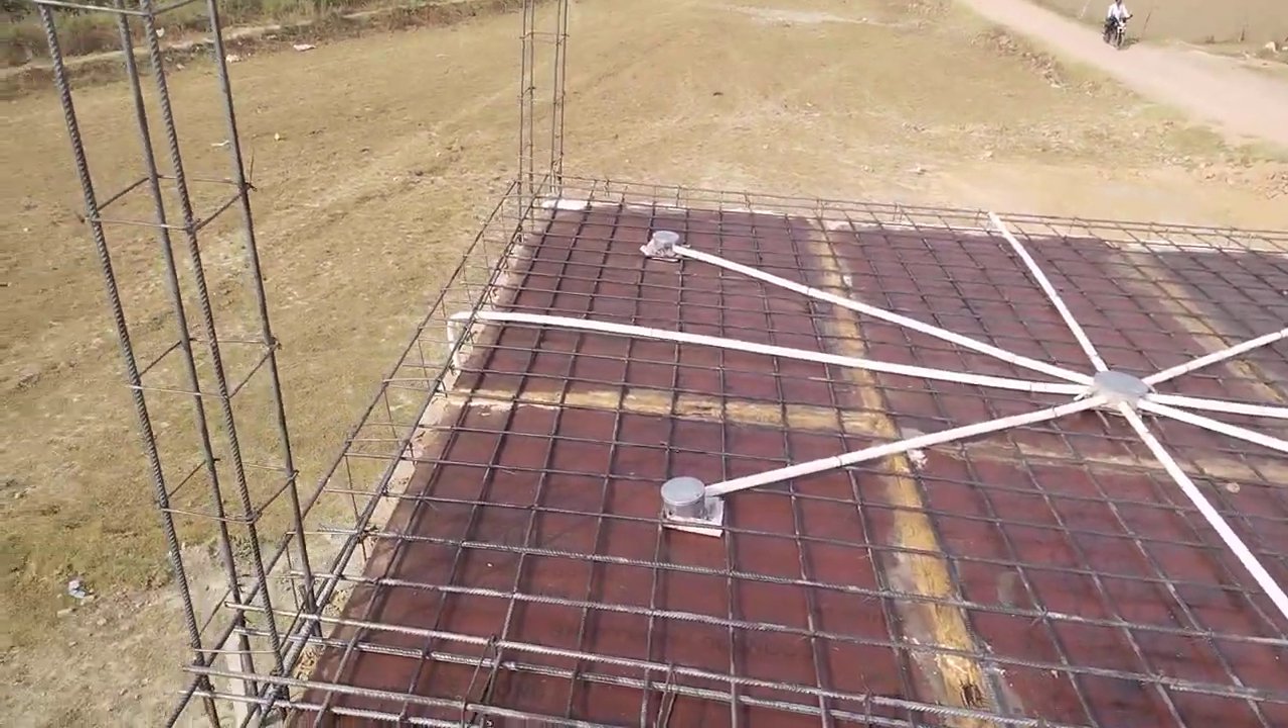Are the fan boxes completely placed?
Yes.